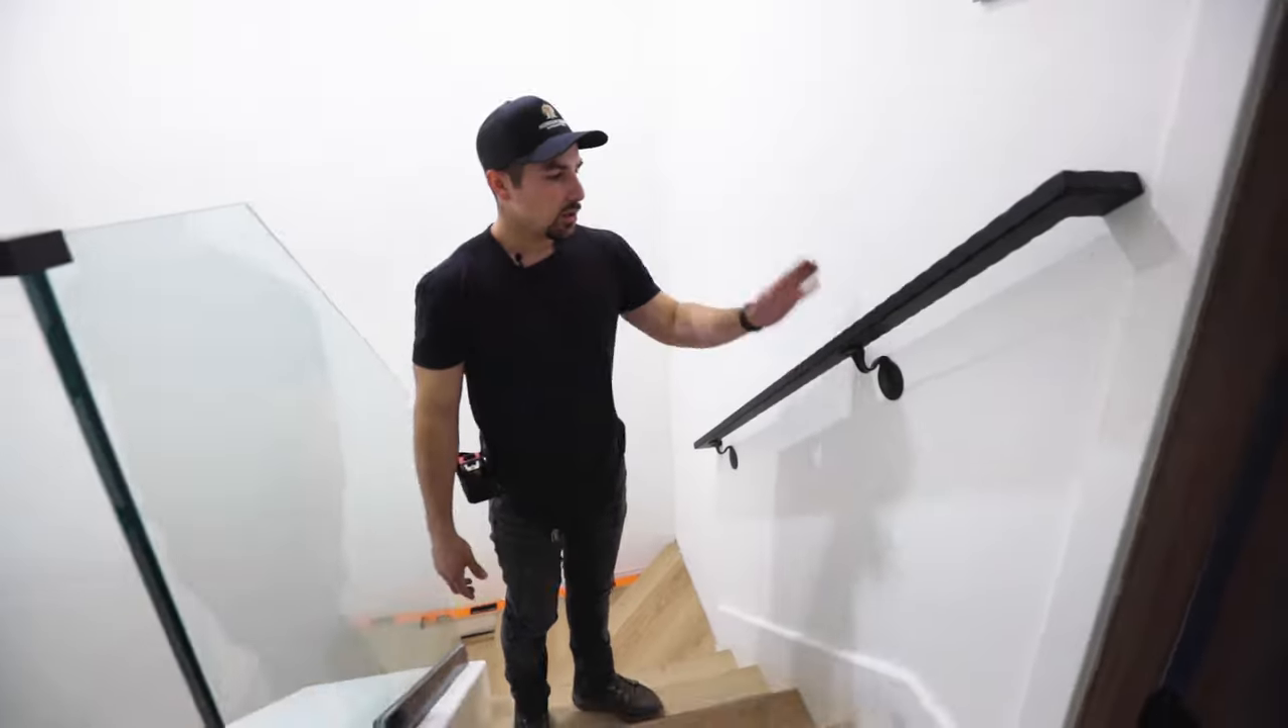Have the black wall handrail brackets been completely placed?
Yes.